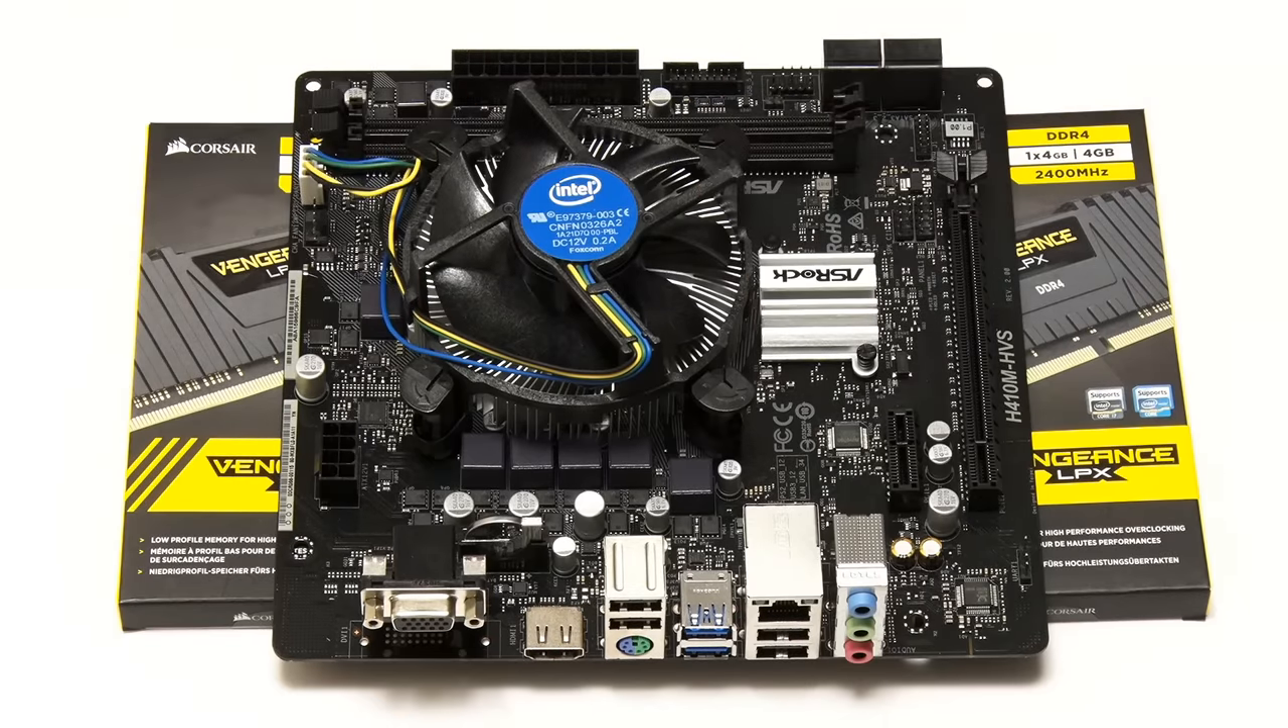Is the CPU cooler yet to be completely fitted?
No.